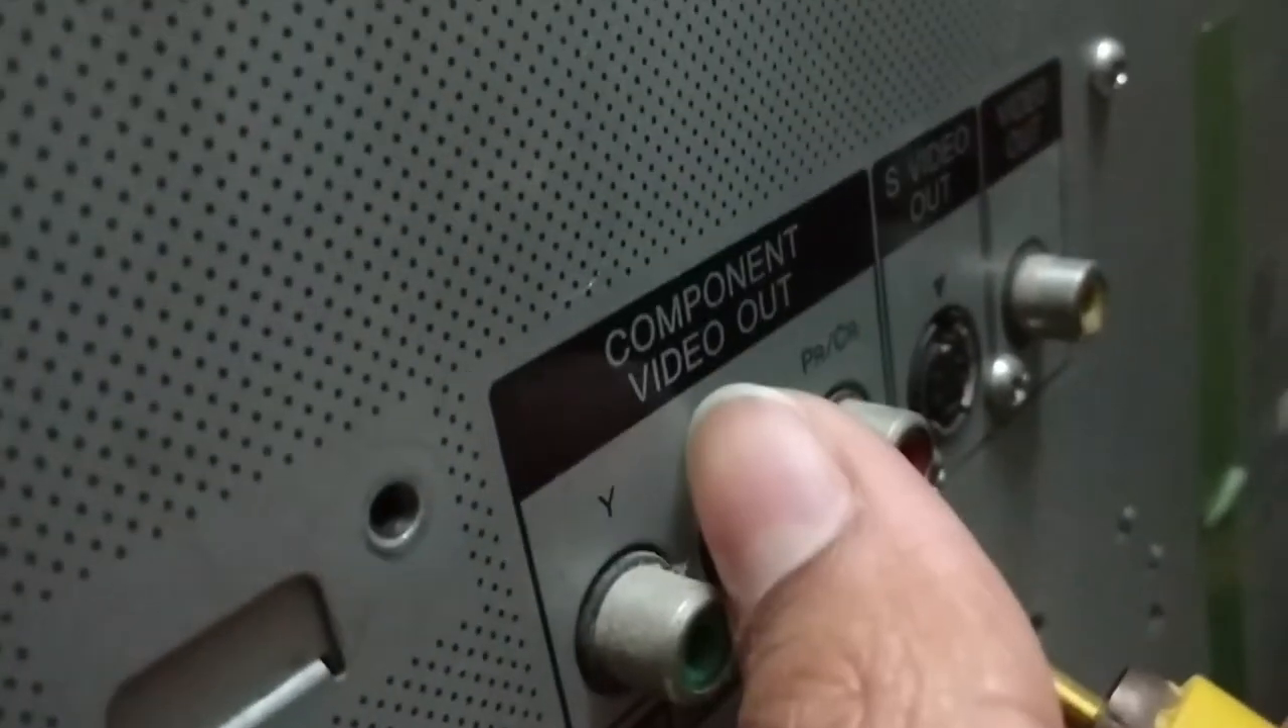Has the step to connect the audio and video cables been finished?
No.